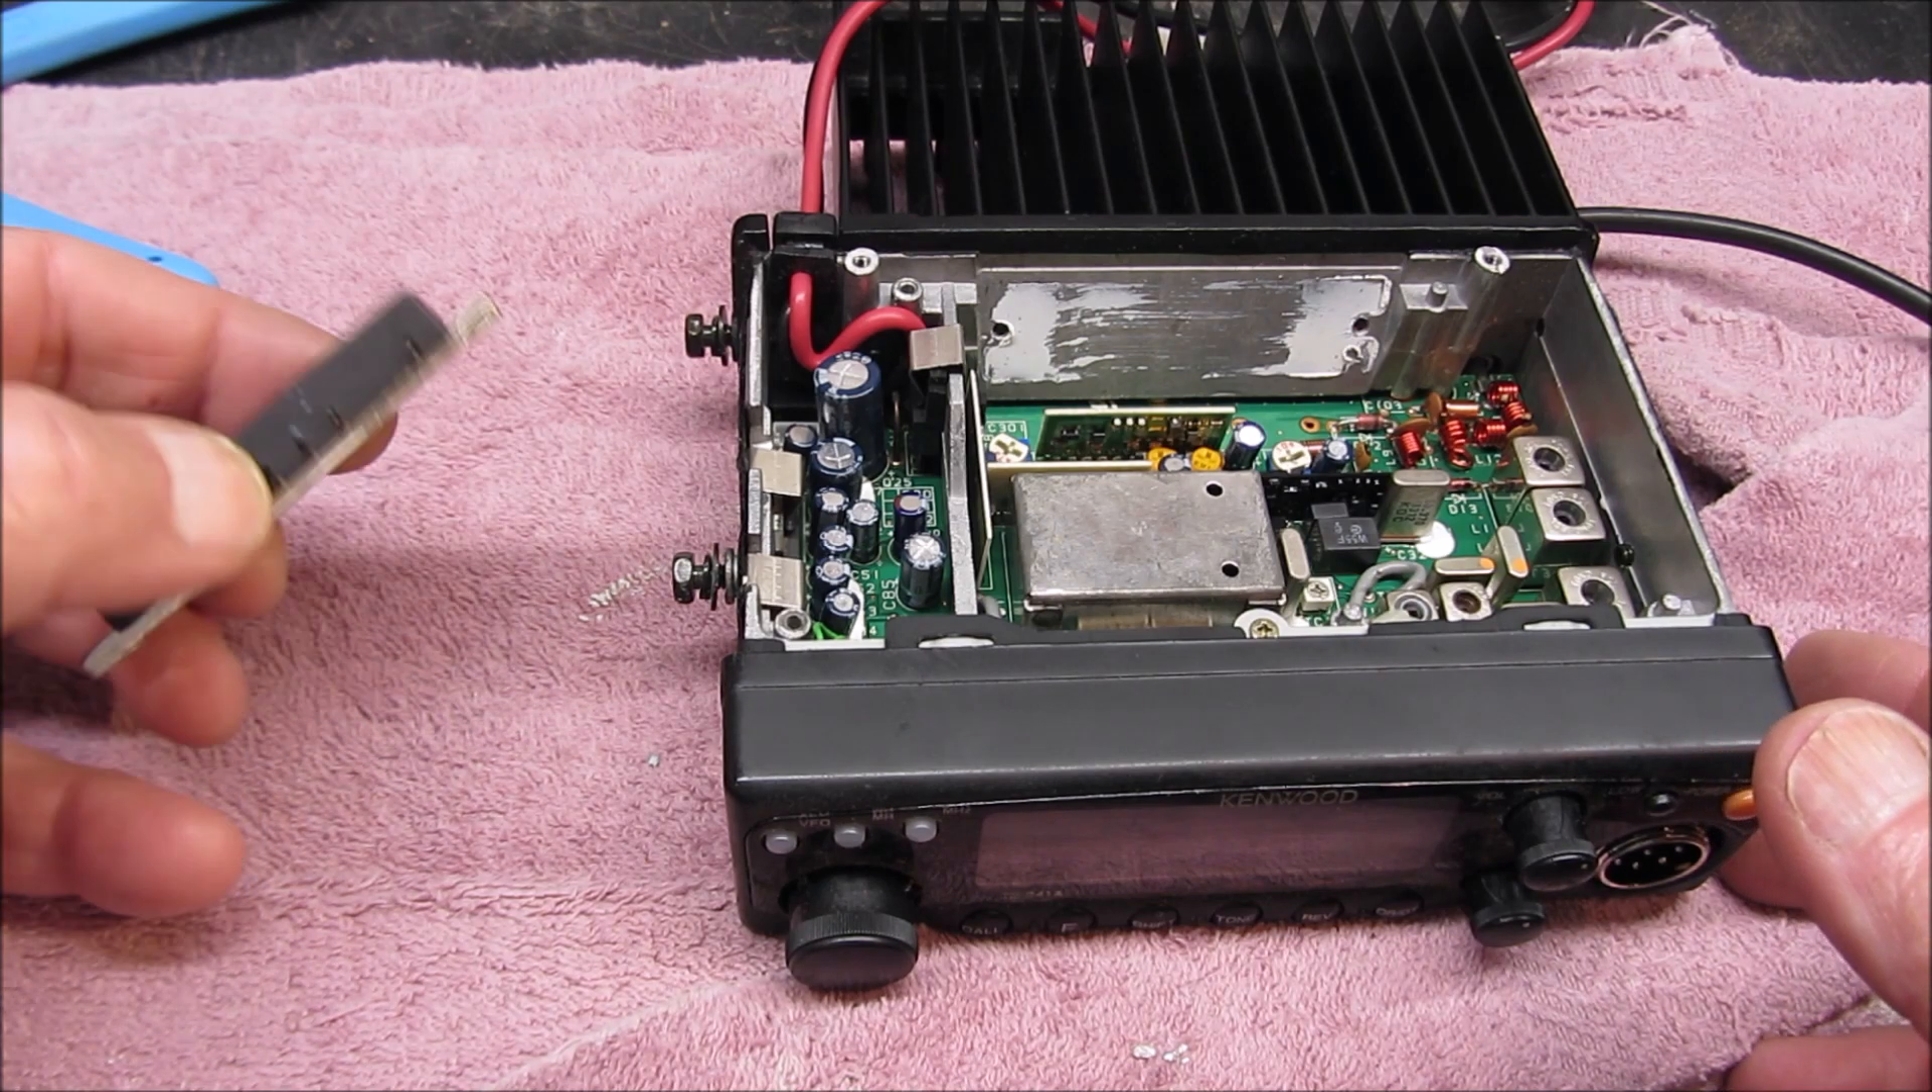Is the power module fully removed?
Yes.